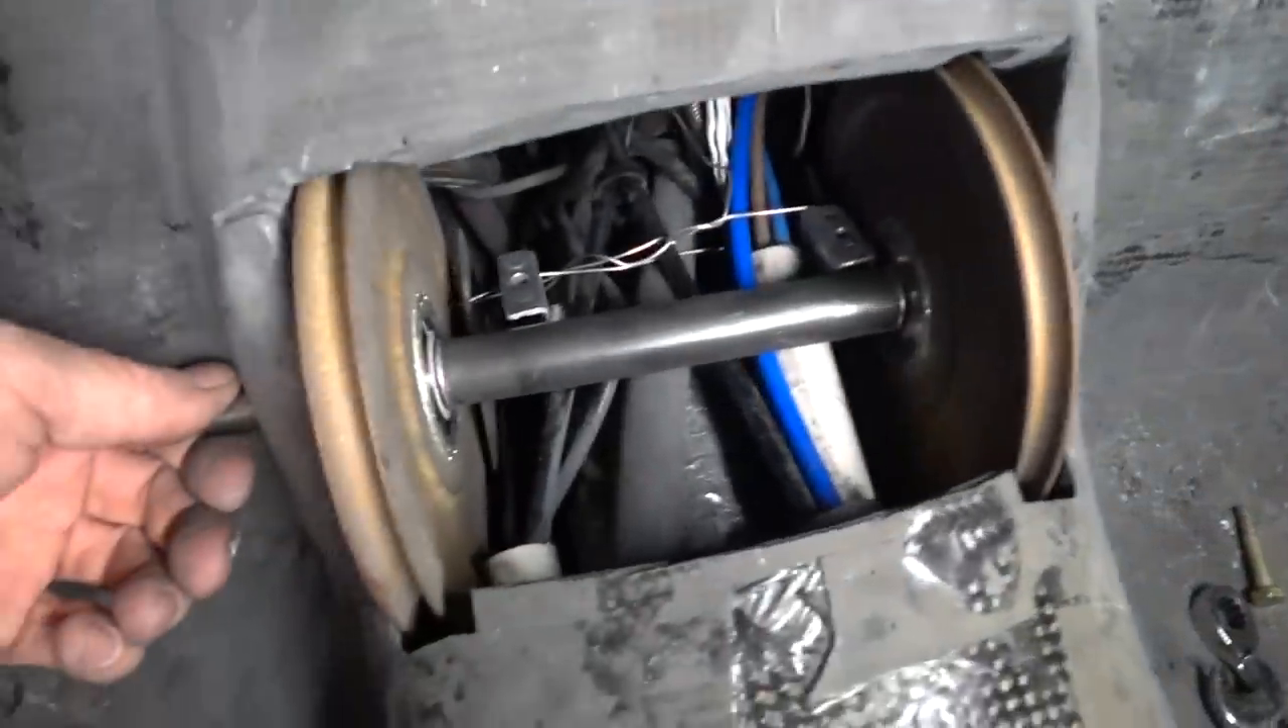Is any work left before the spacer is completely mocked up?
No.